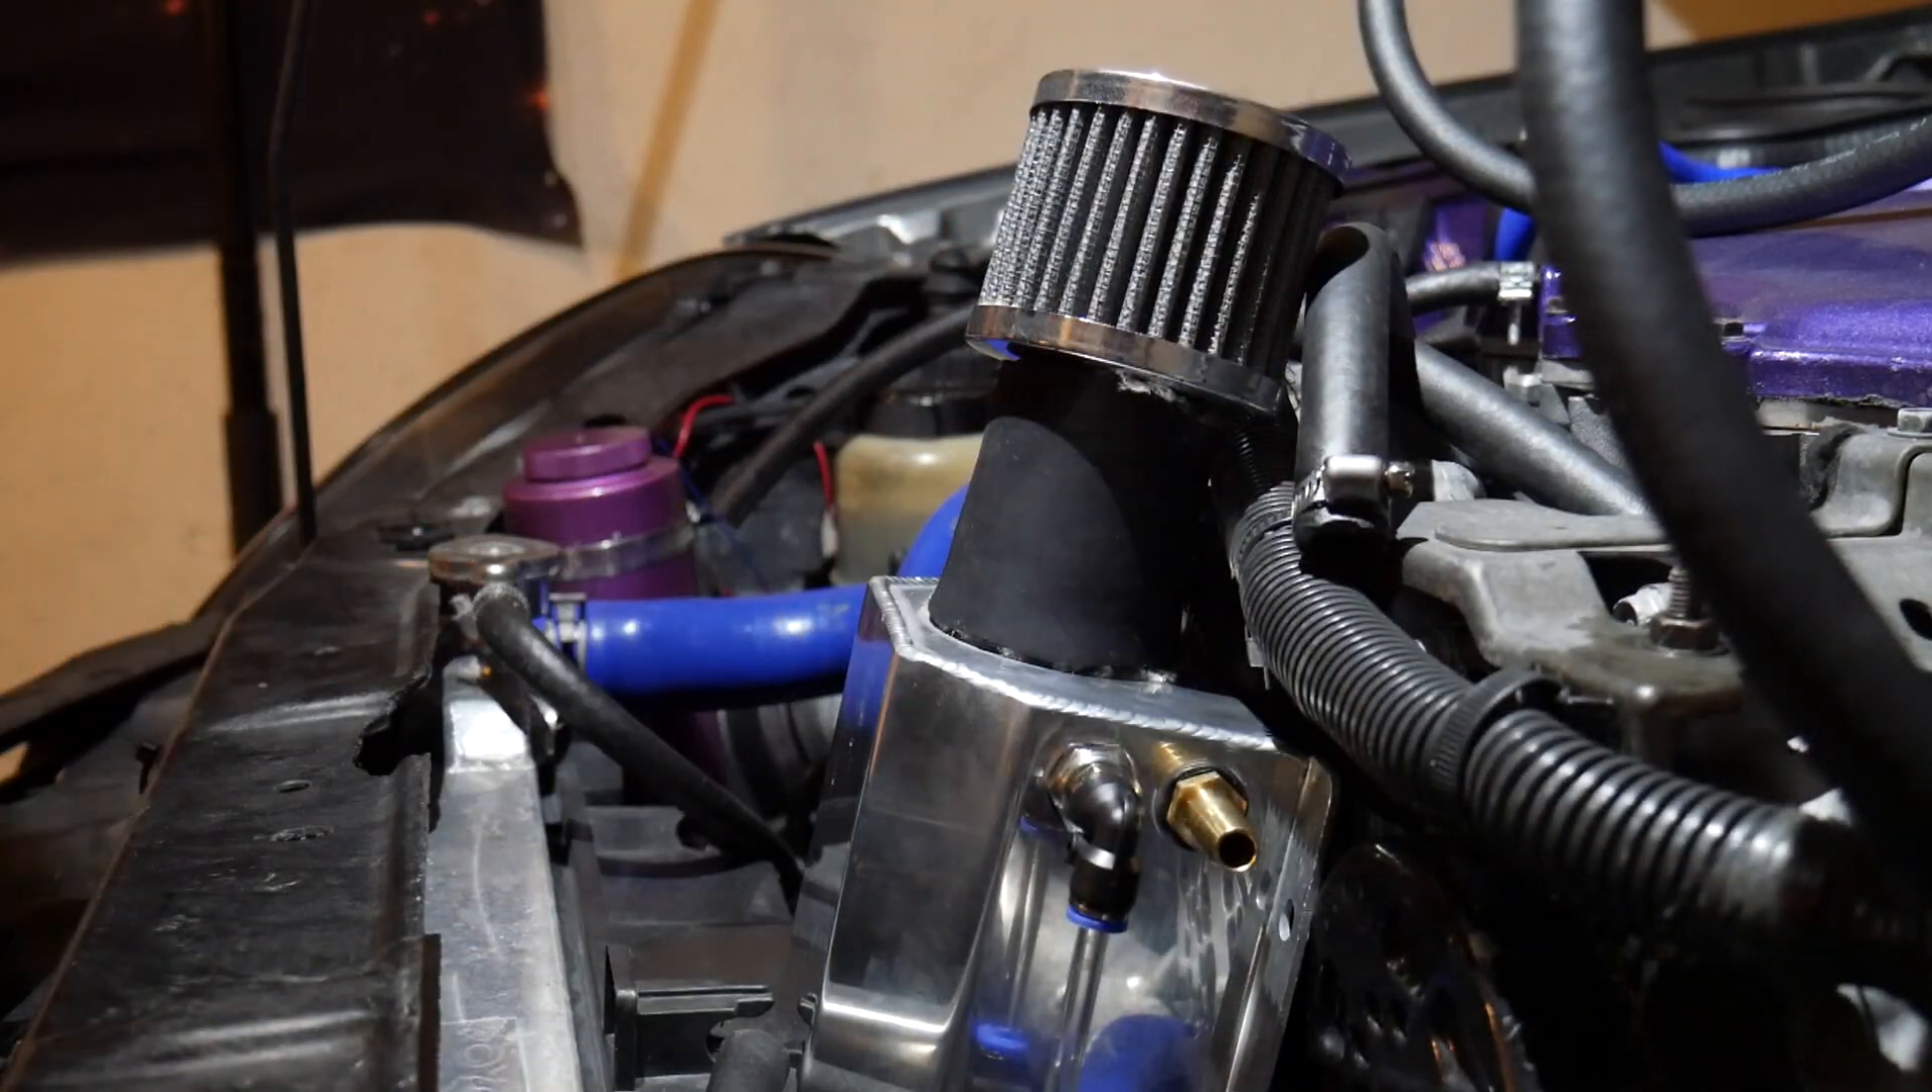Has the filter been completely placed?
Yes.